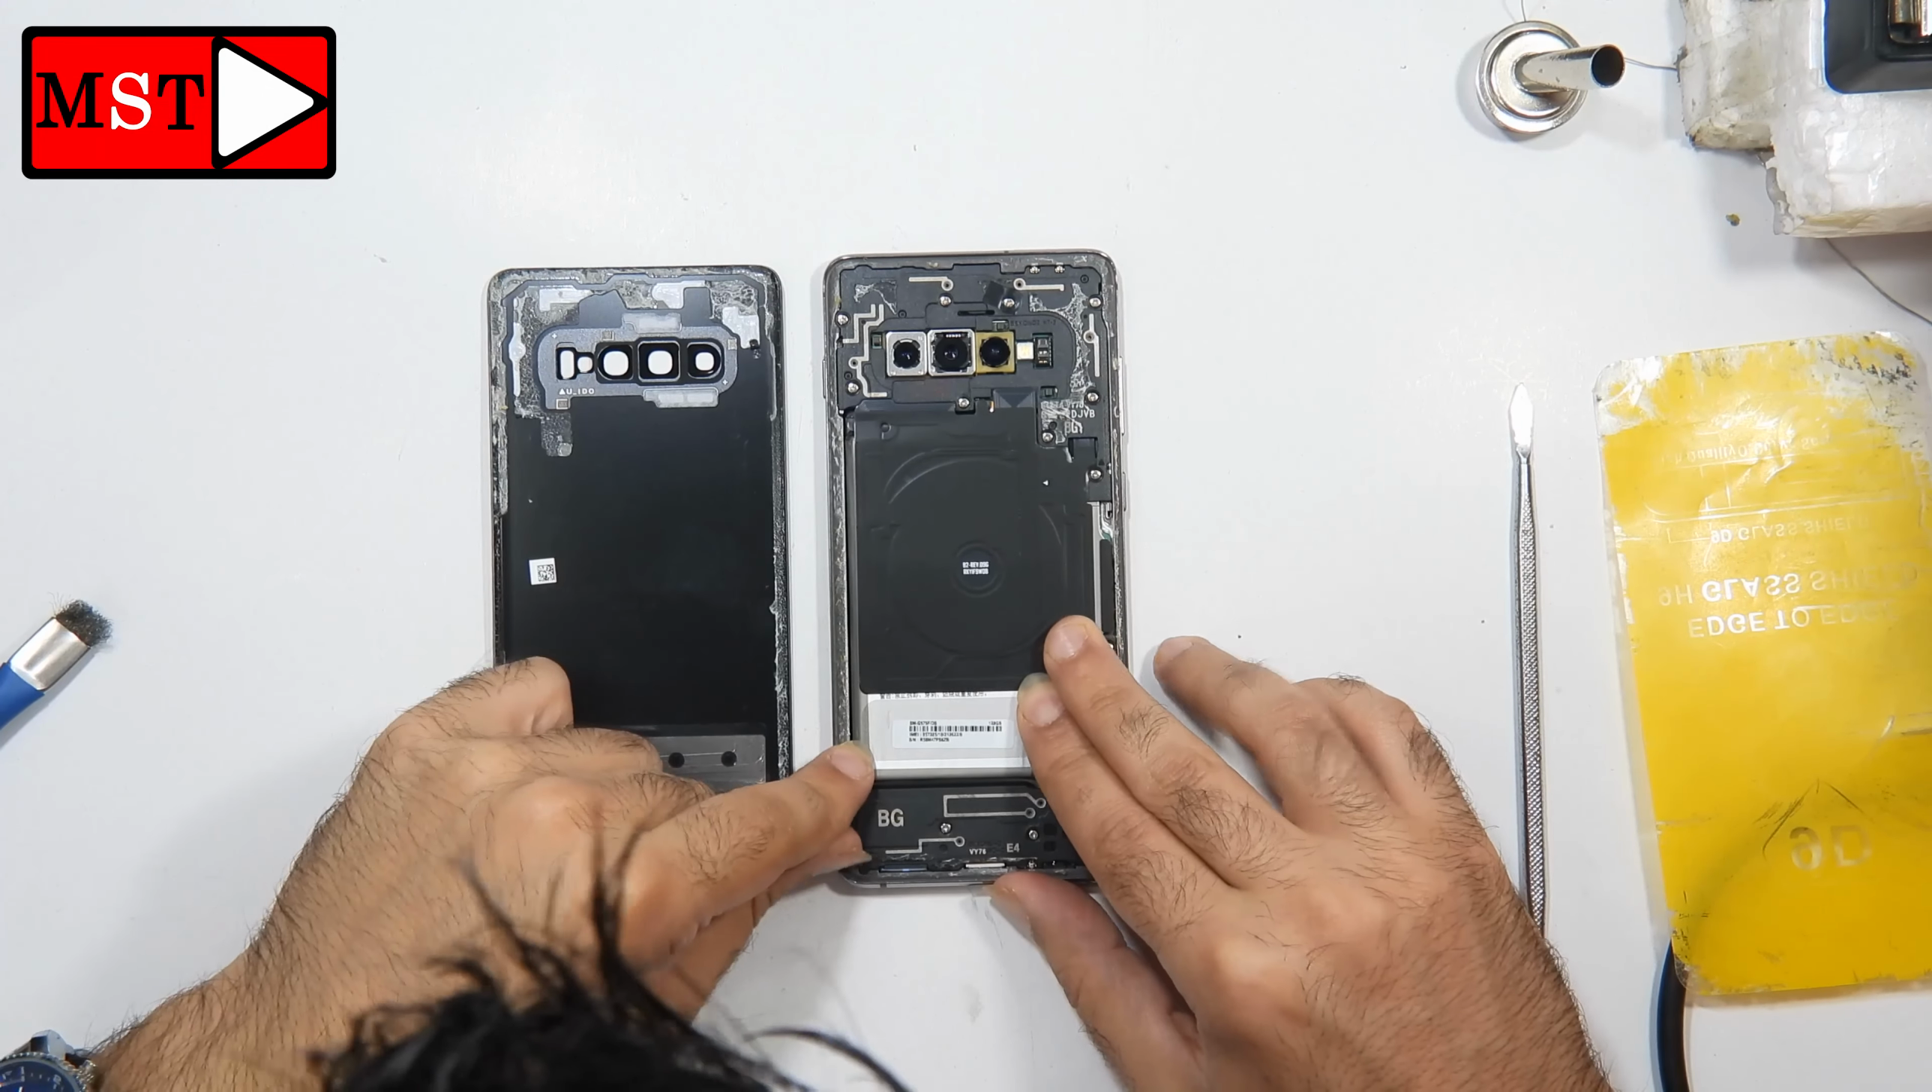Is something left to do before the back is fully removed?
No.